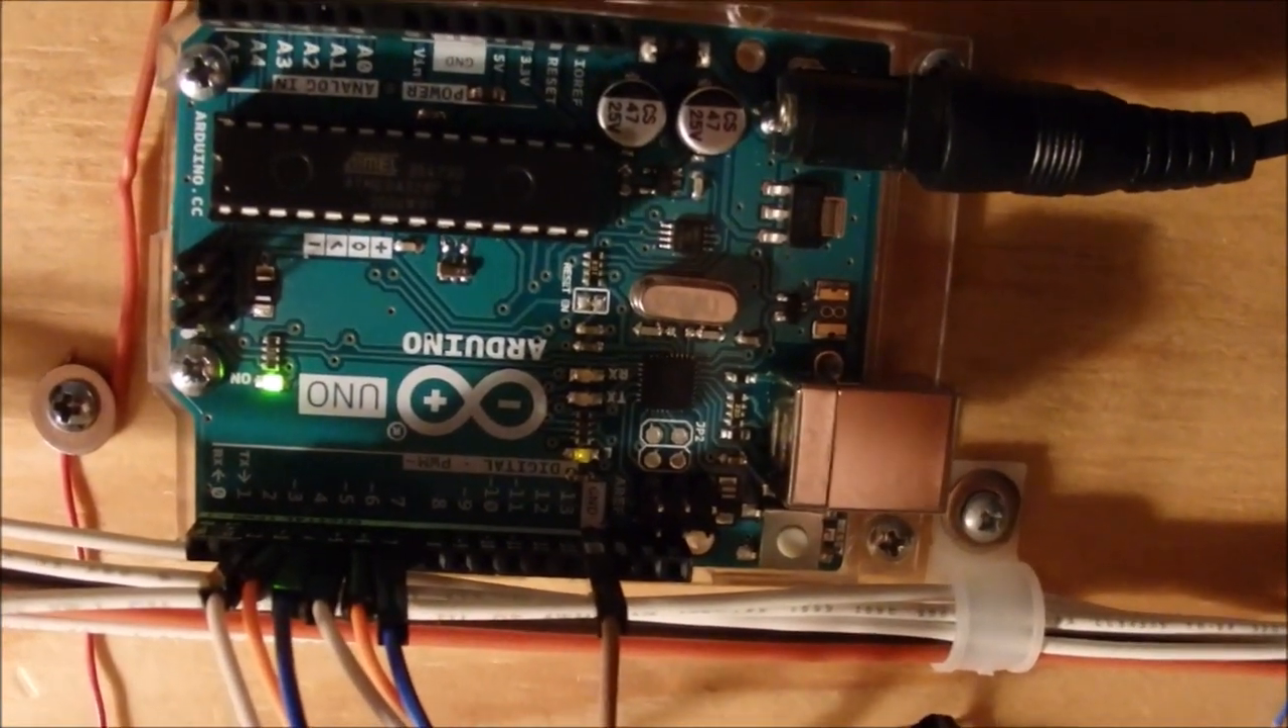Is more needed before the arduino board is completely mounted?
No.